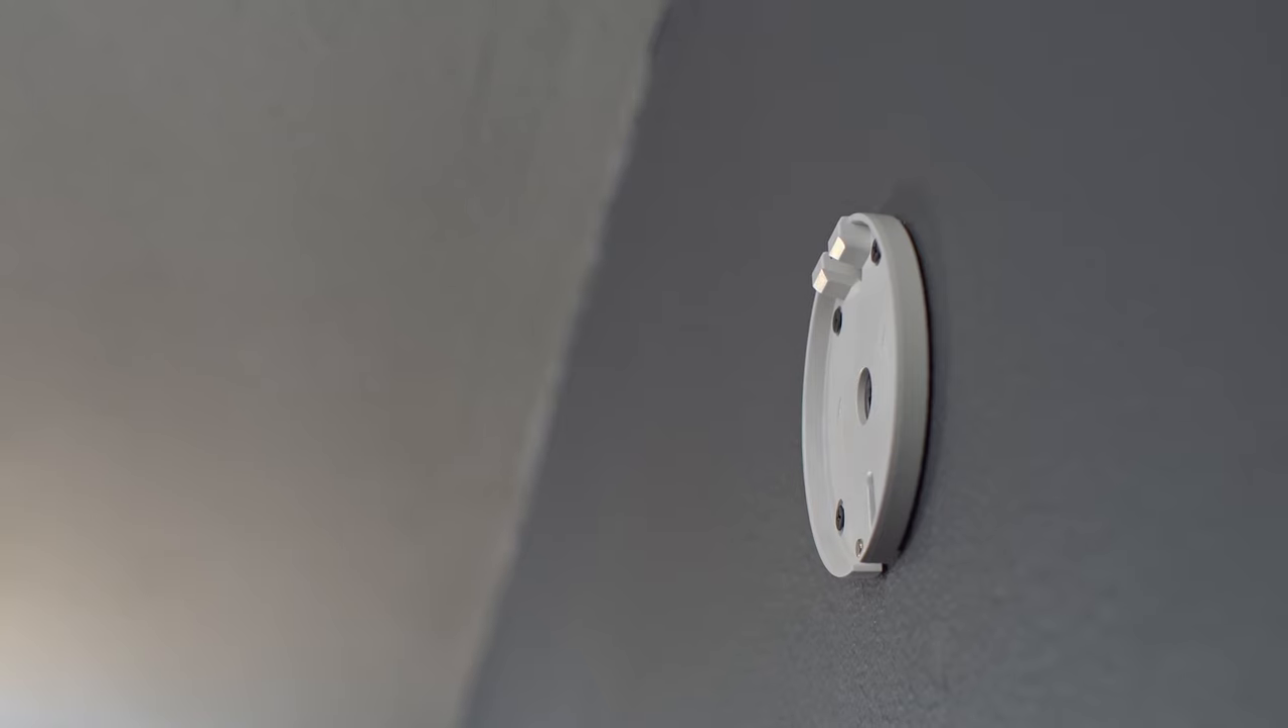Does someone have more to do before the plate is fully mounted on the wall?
No.